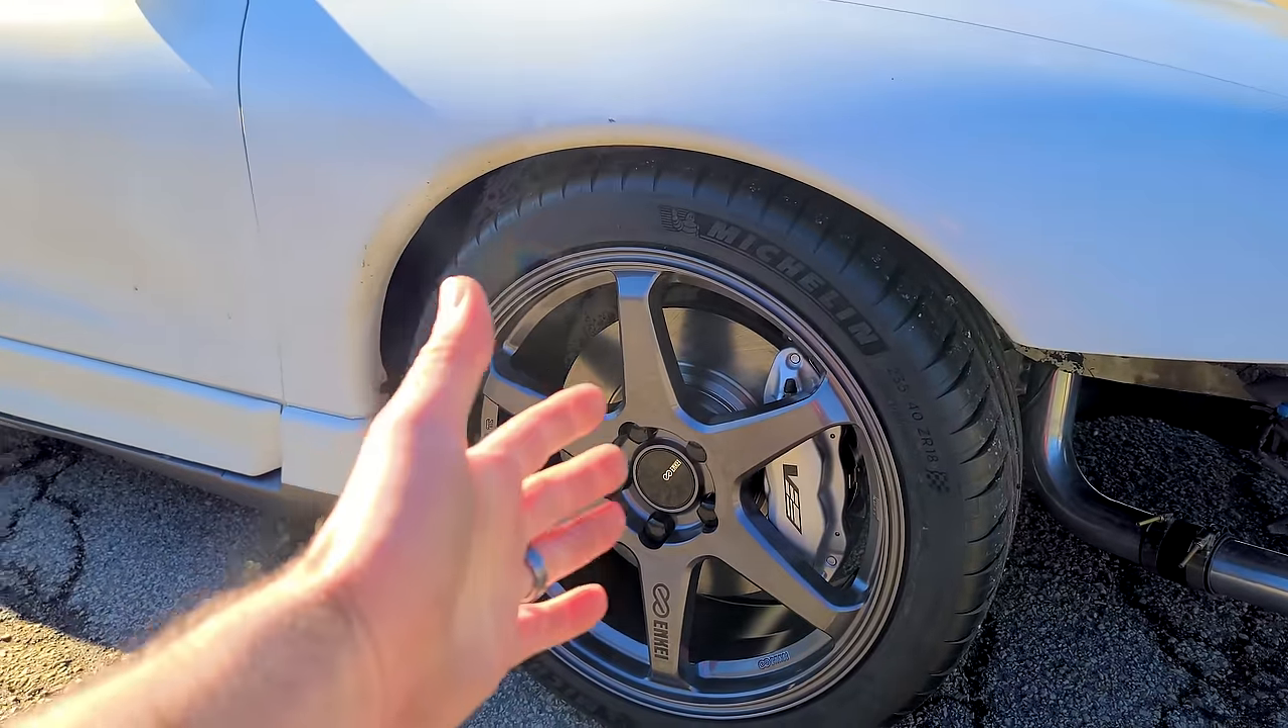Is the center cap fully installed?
Yes.